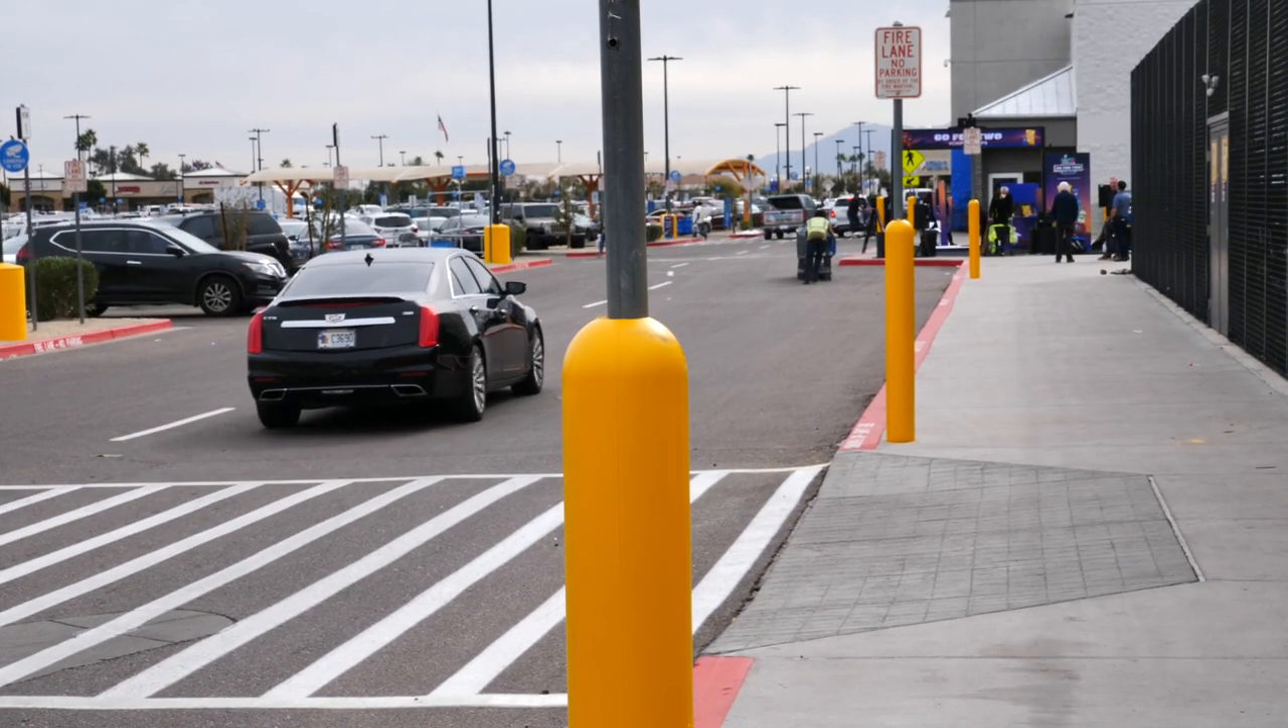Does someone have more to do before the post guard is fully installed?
No.